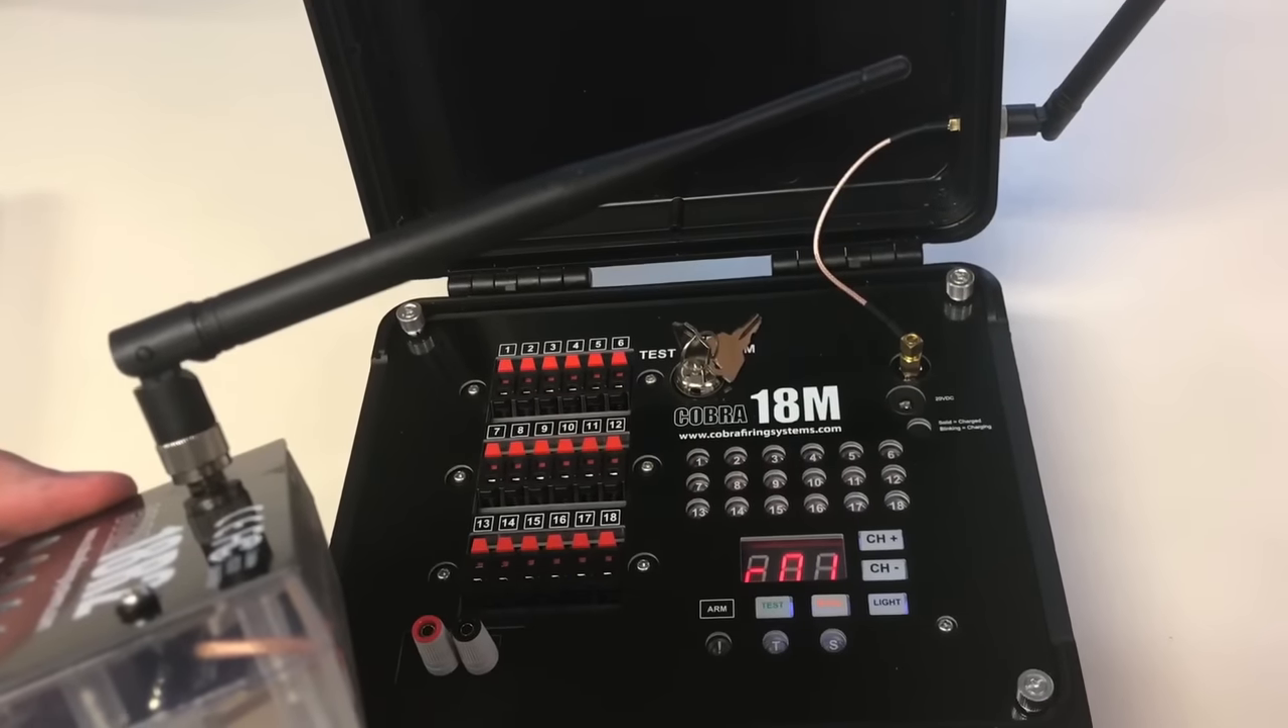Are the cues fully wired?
No.